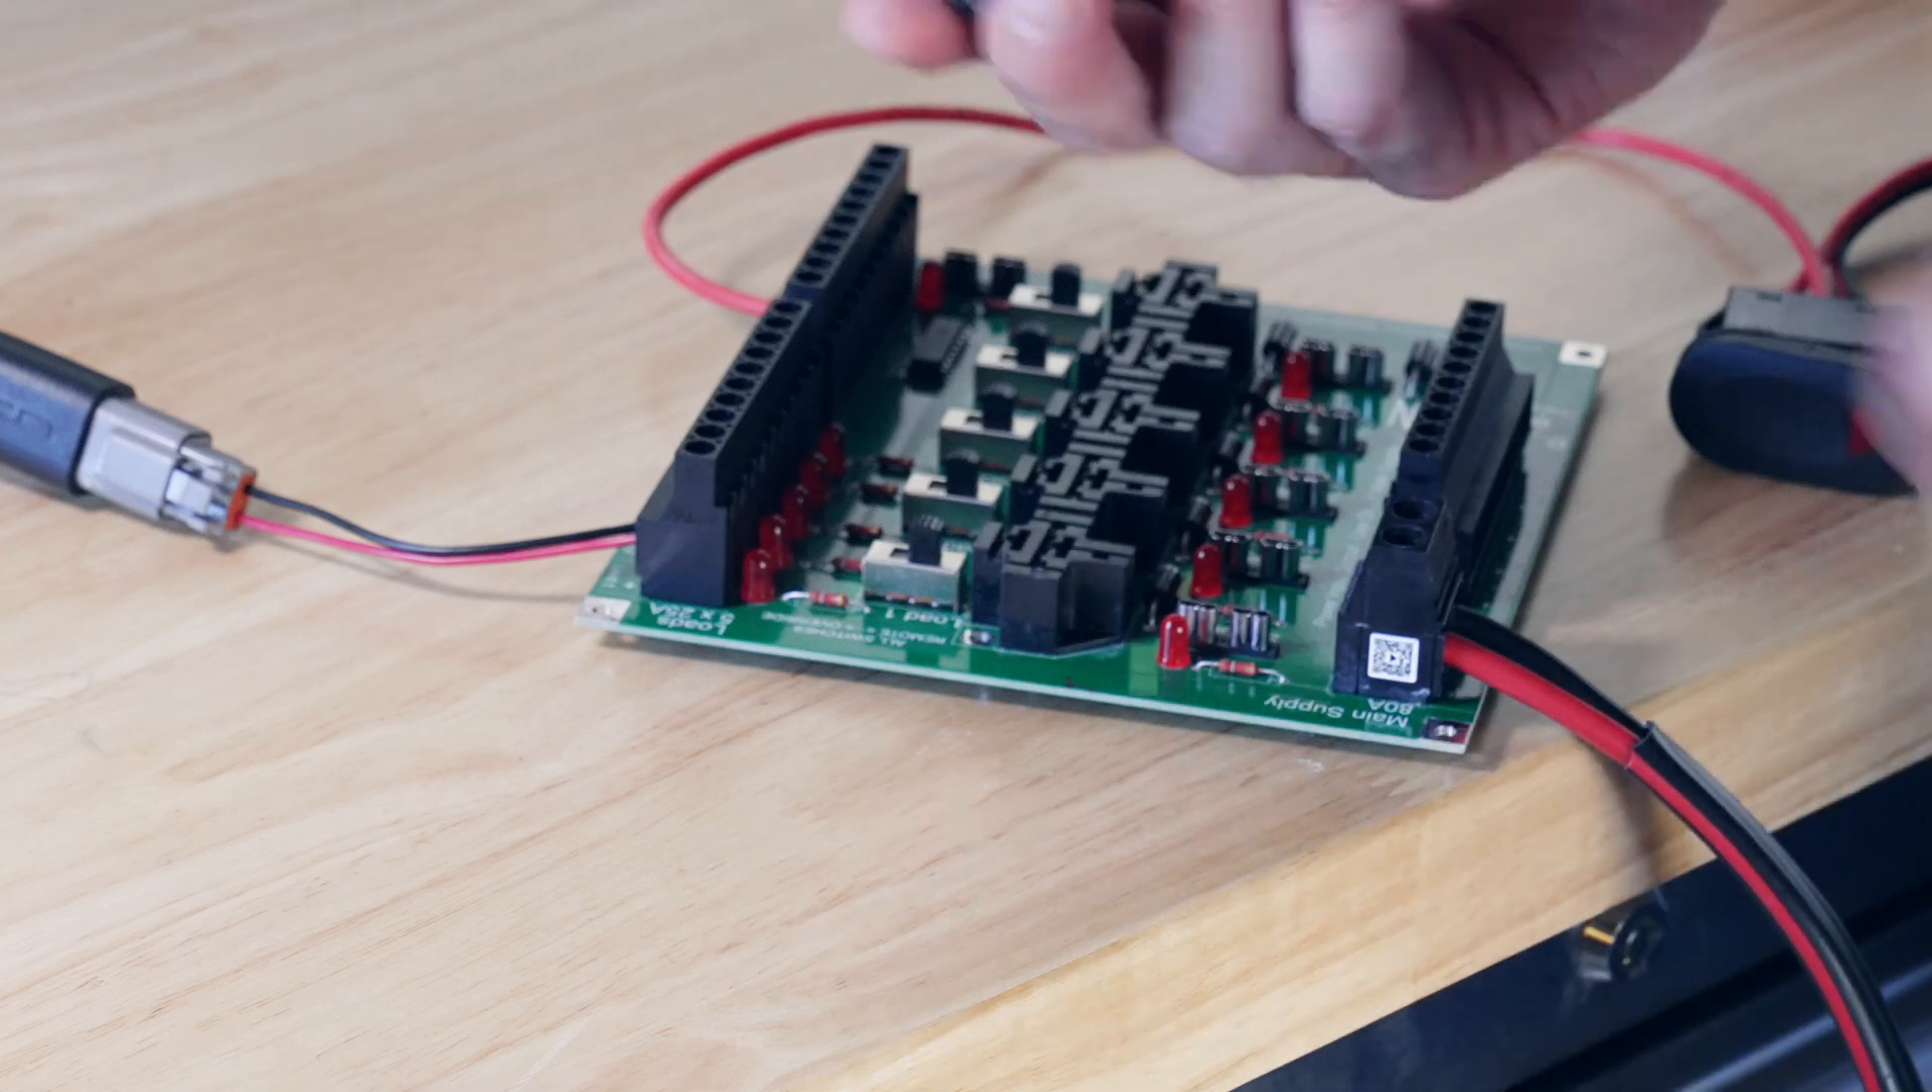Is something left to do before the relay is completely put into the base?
Yes.